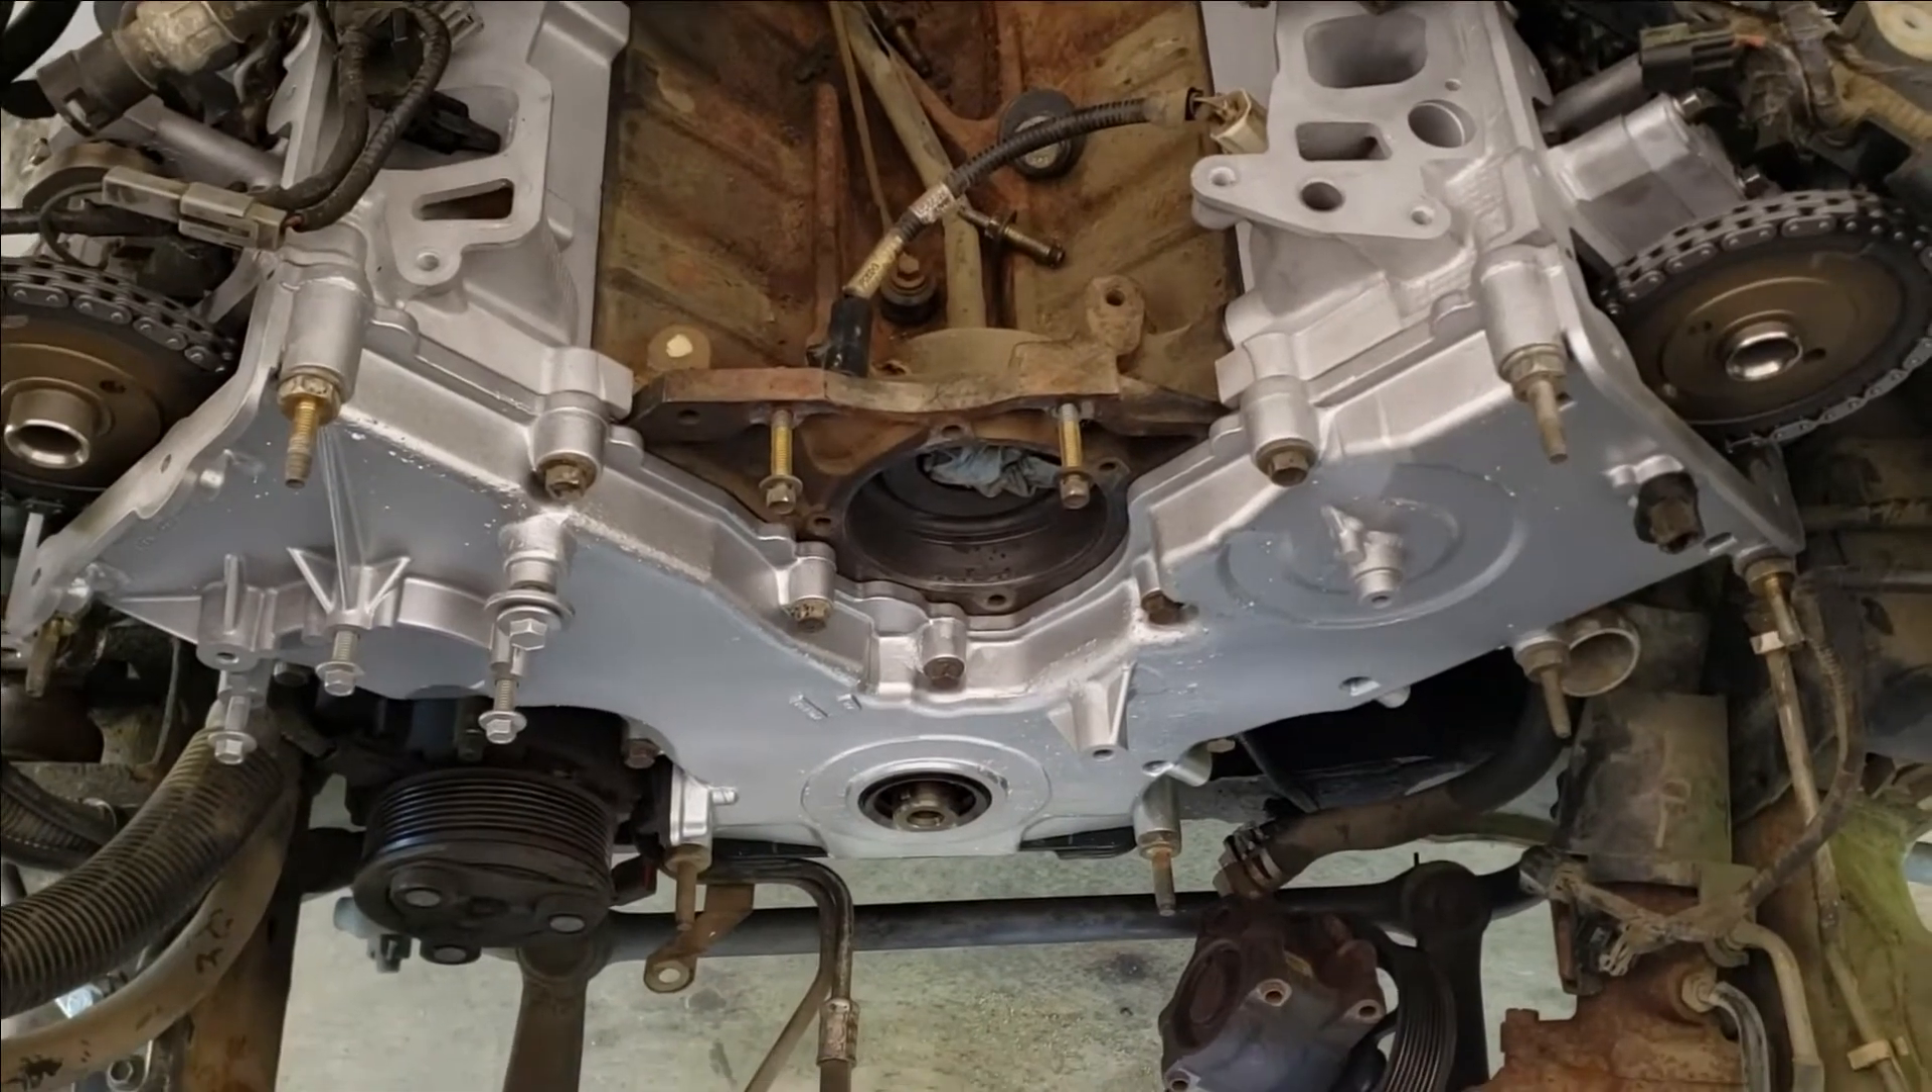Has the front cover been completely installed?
Yes.